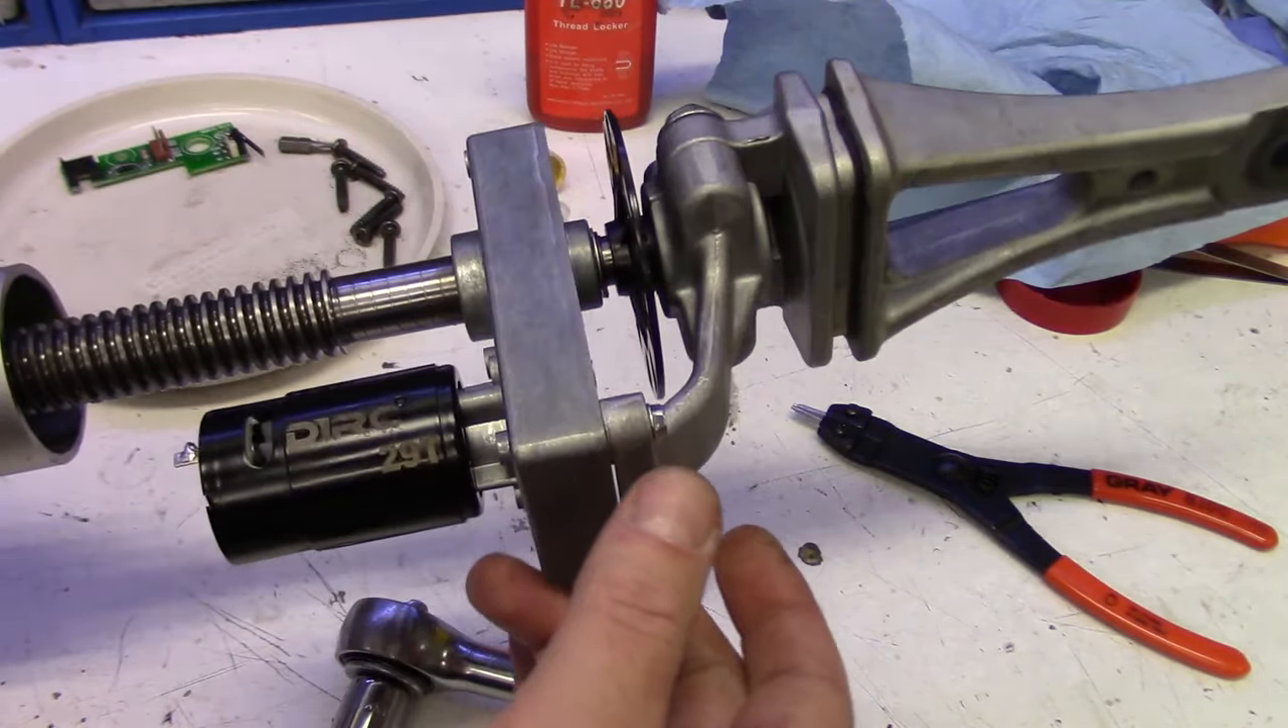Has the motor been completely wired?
No.